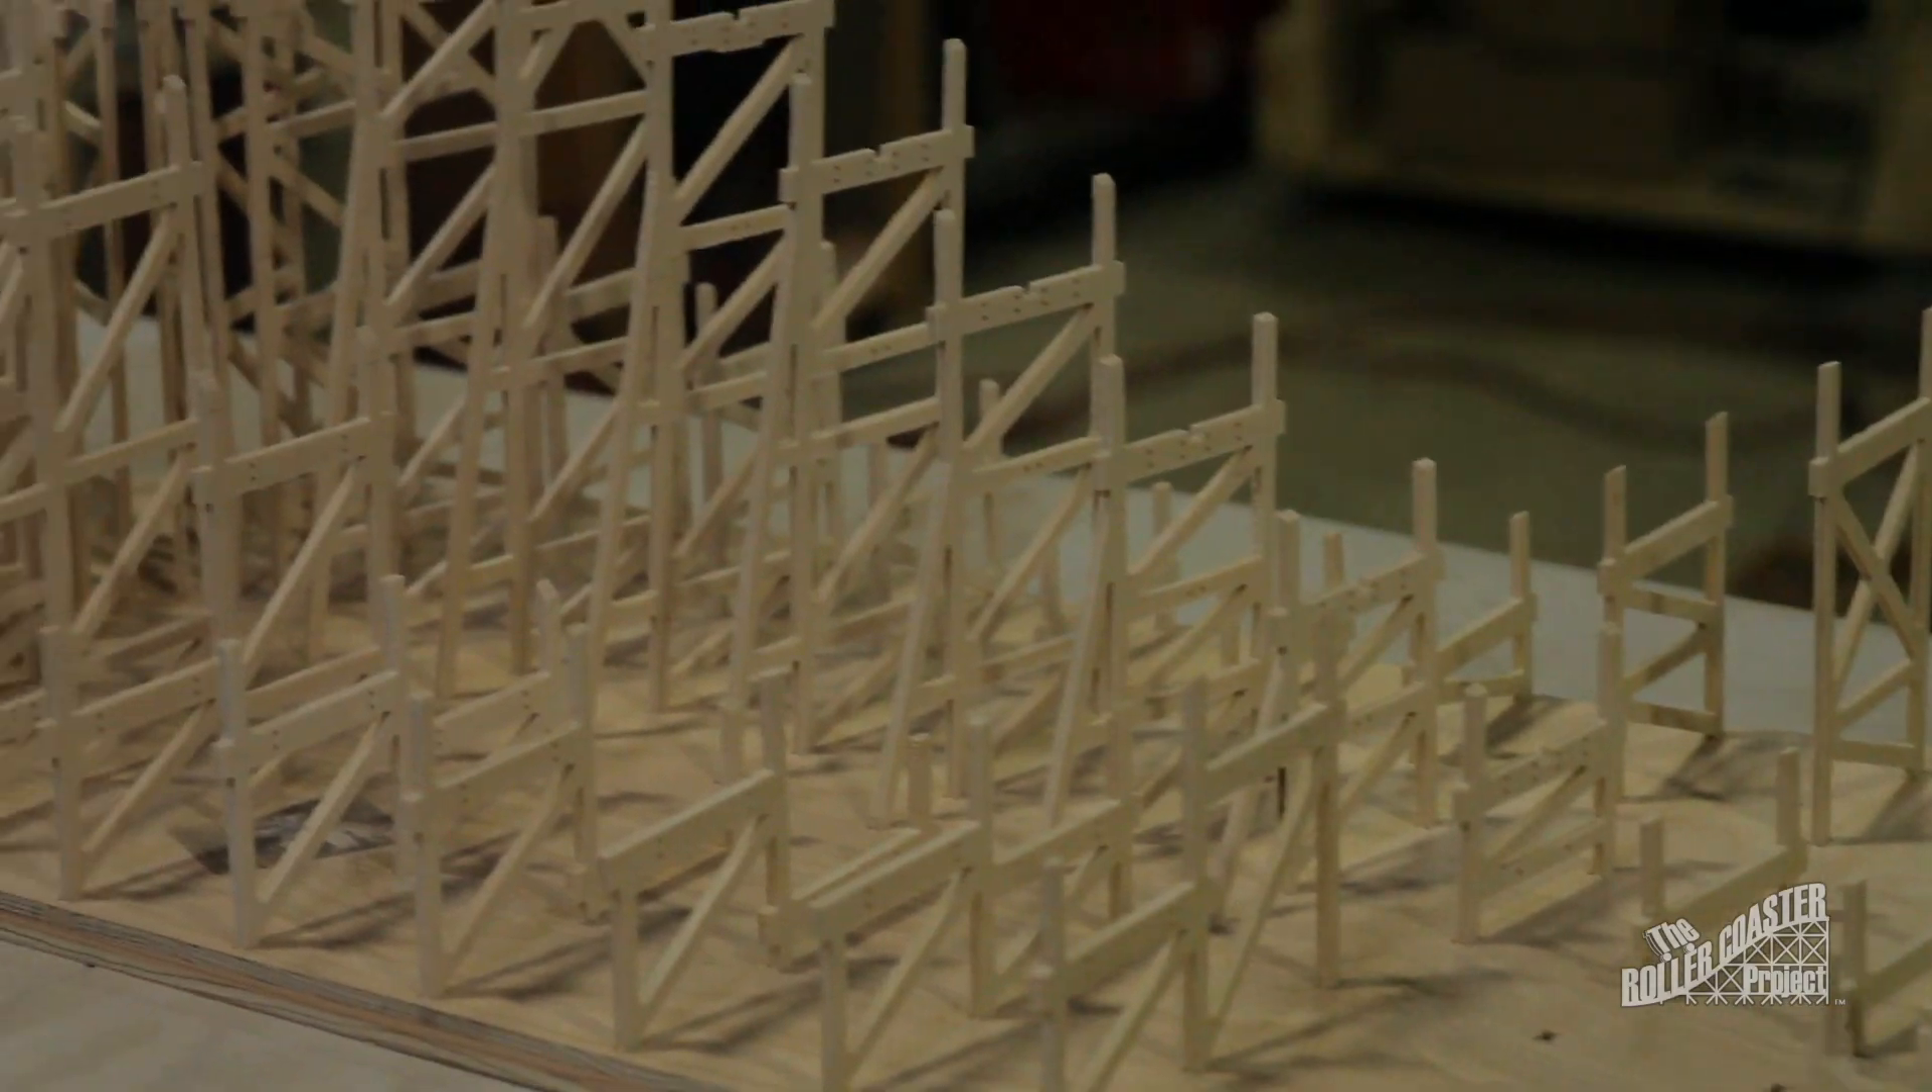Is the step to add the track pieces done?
No.